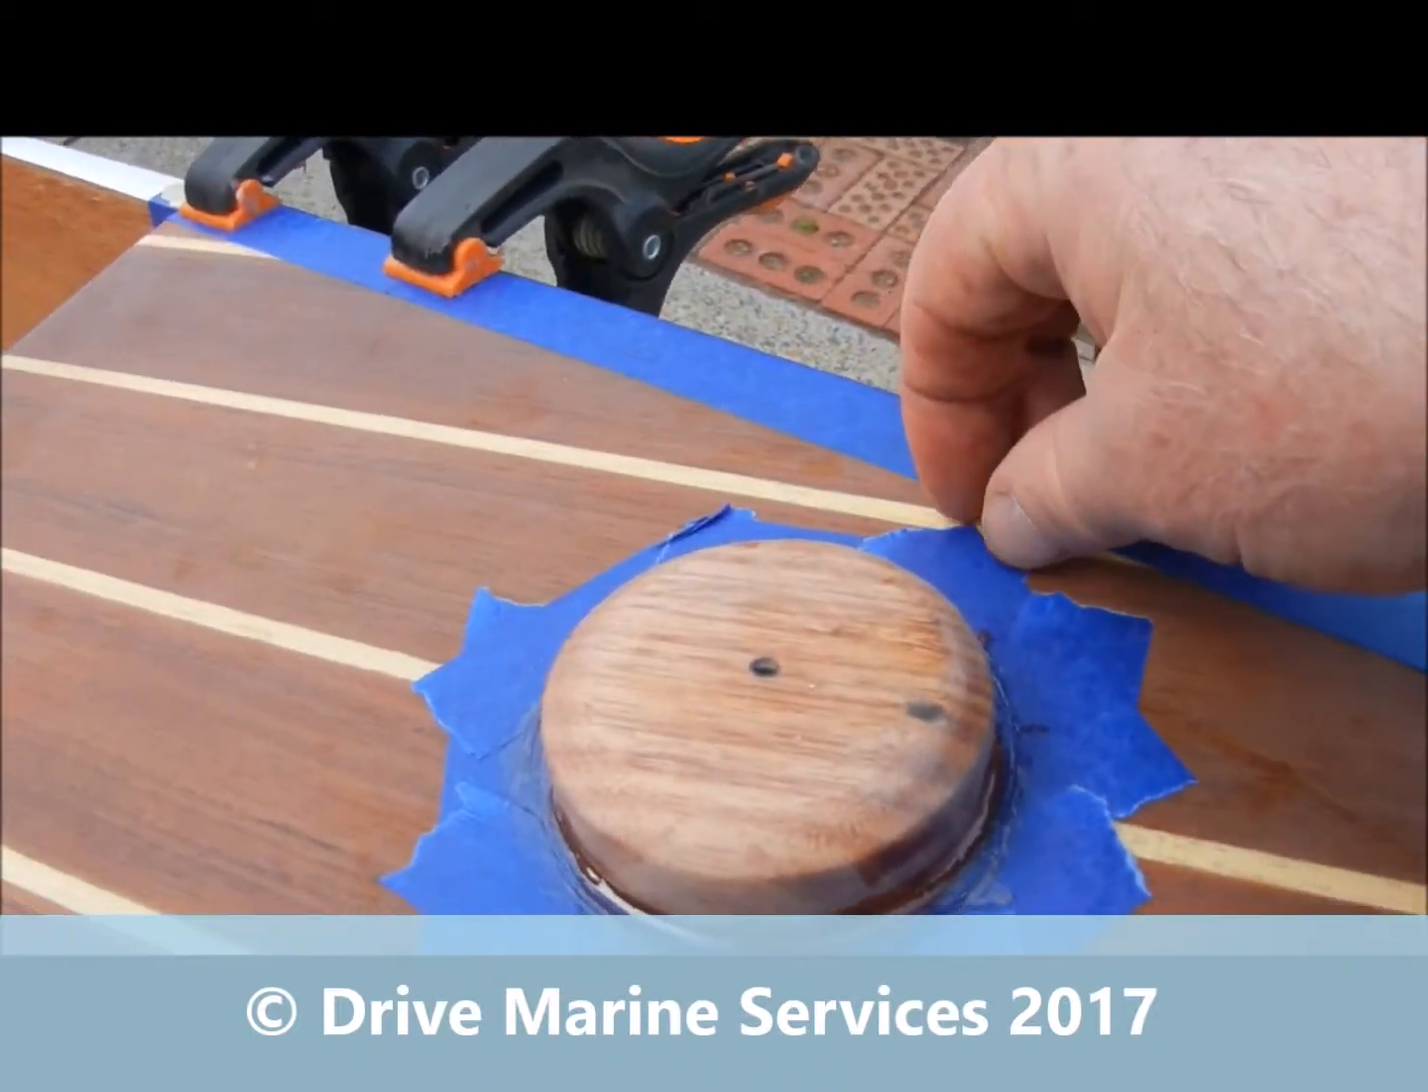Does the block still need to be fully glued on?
No.